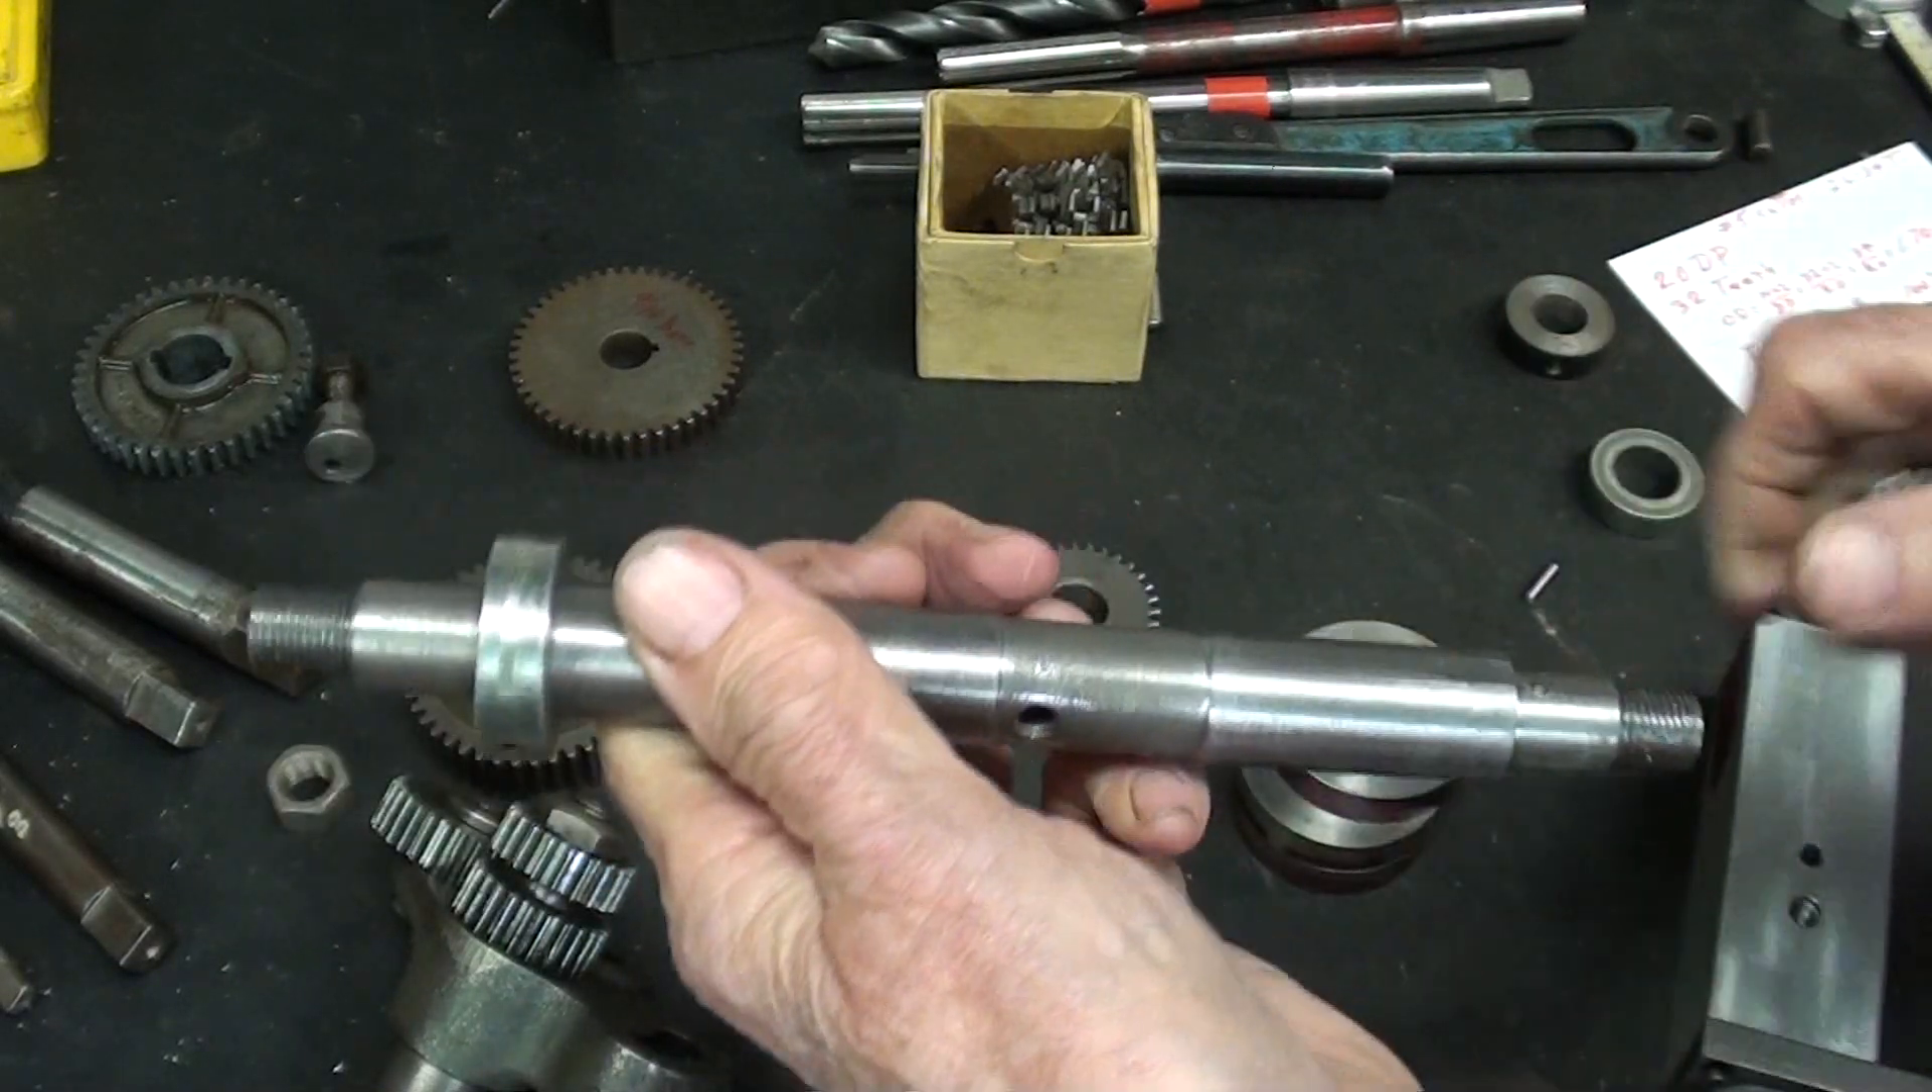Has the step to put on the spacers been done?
No.